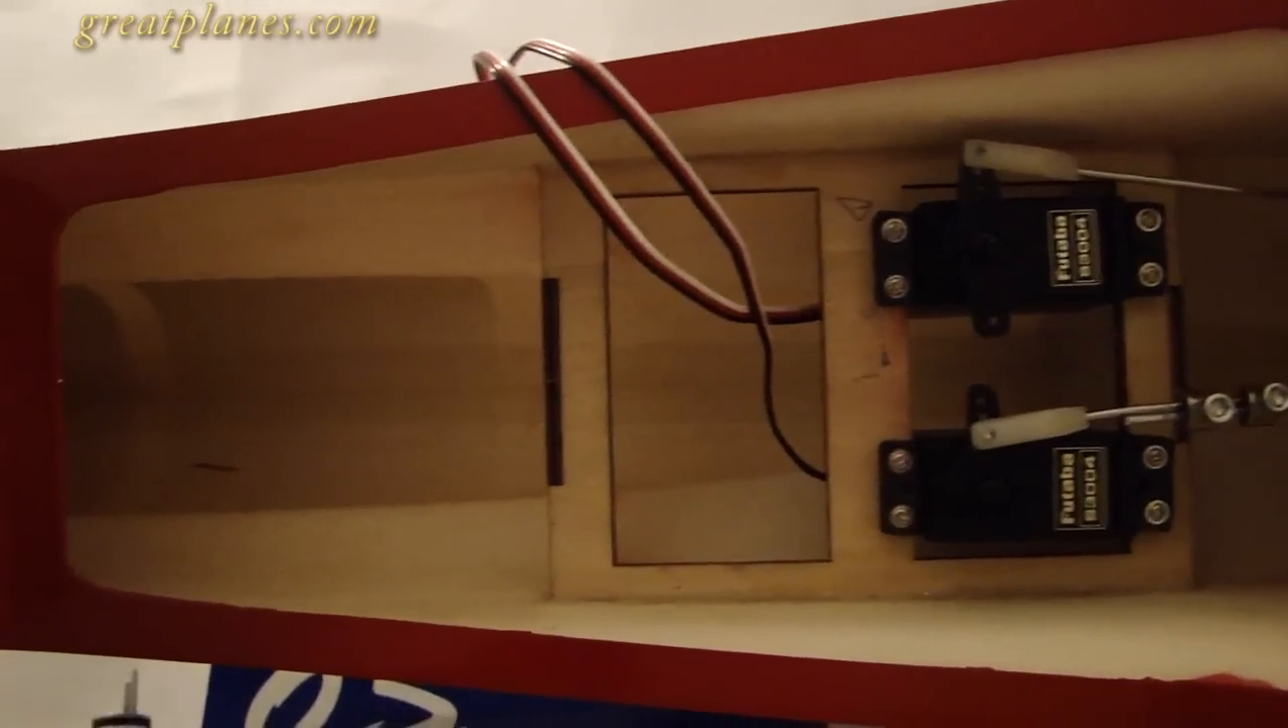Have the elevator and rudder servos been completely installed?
Yes.